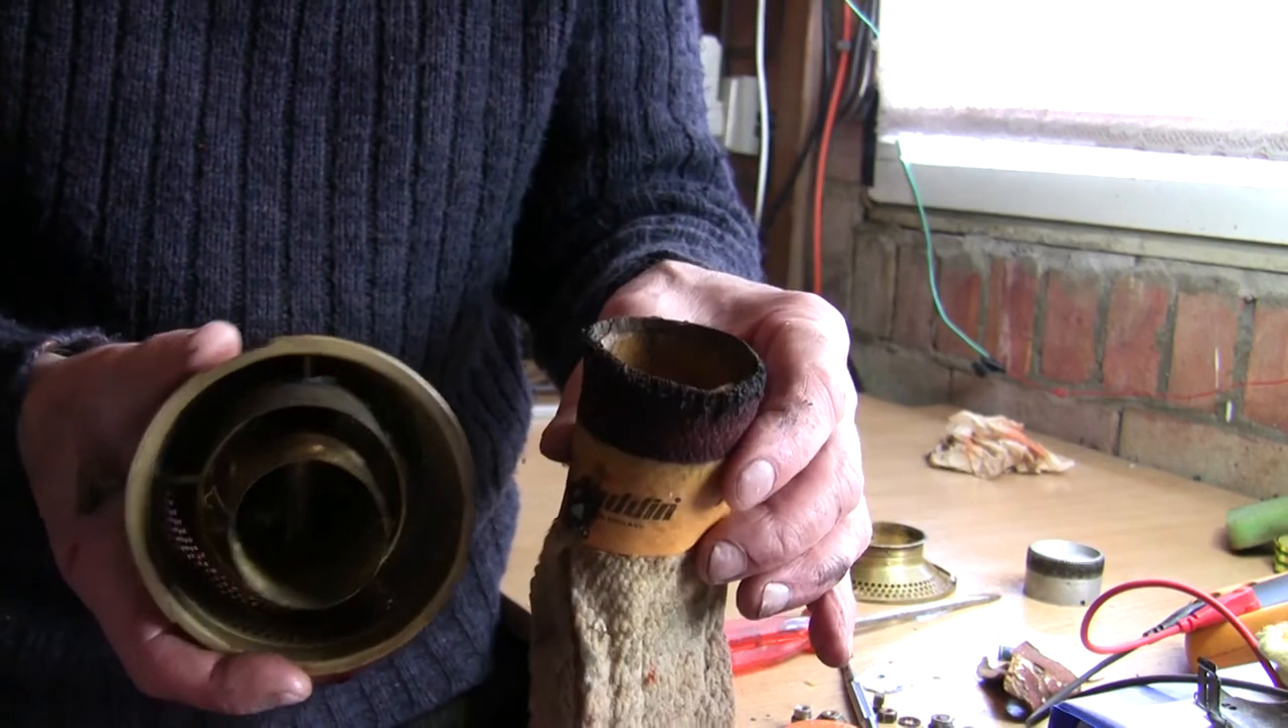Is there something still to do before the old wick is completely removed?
No.